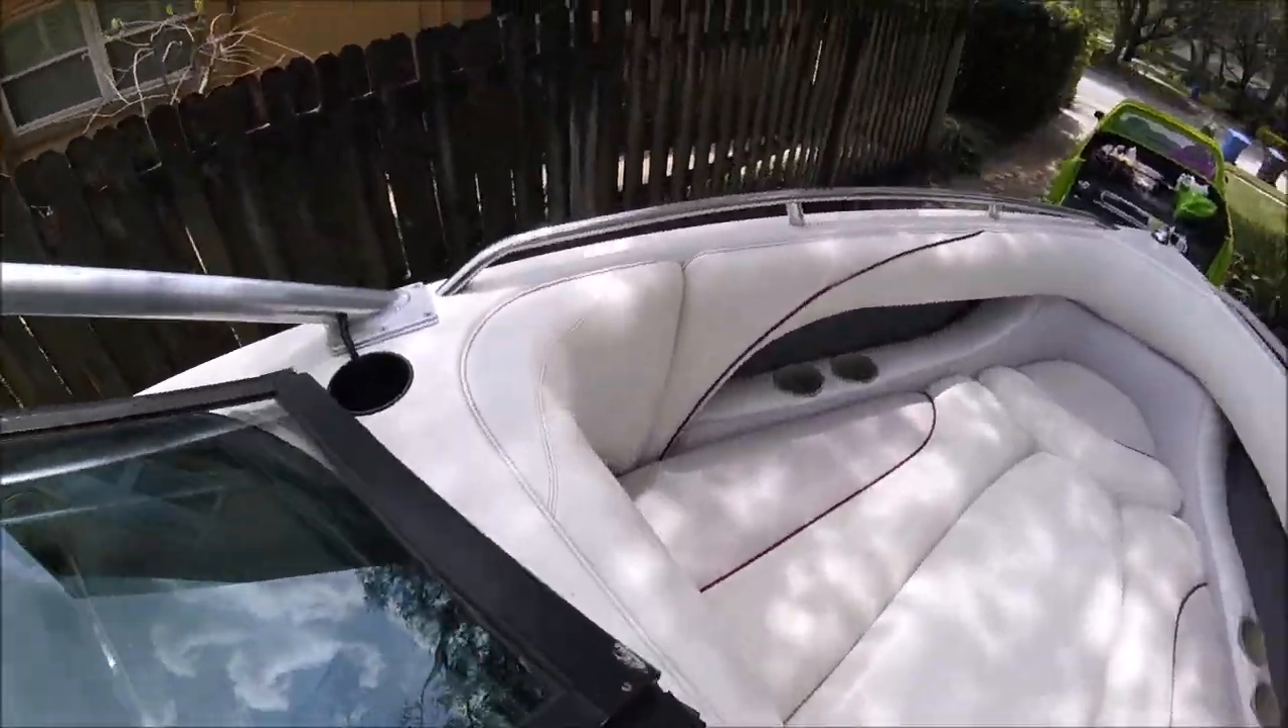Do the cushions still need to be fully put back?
No.